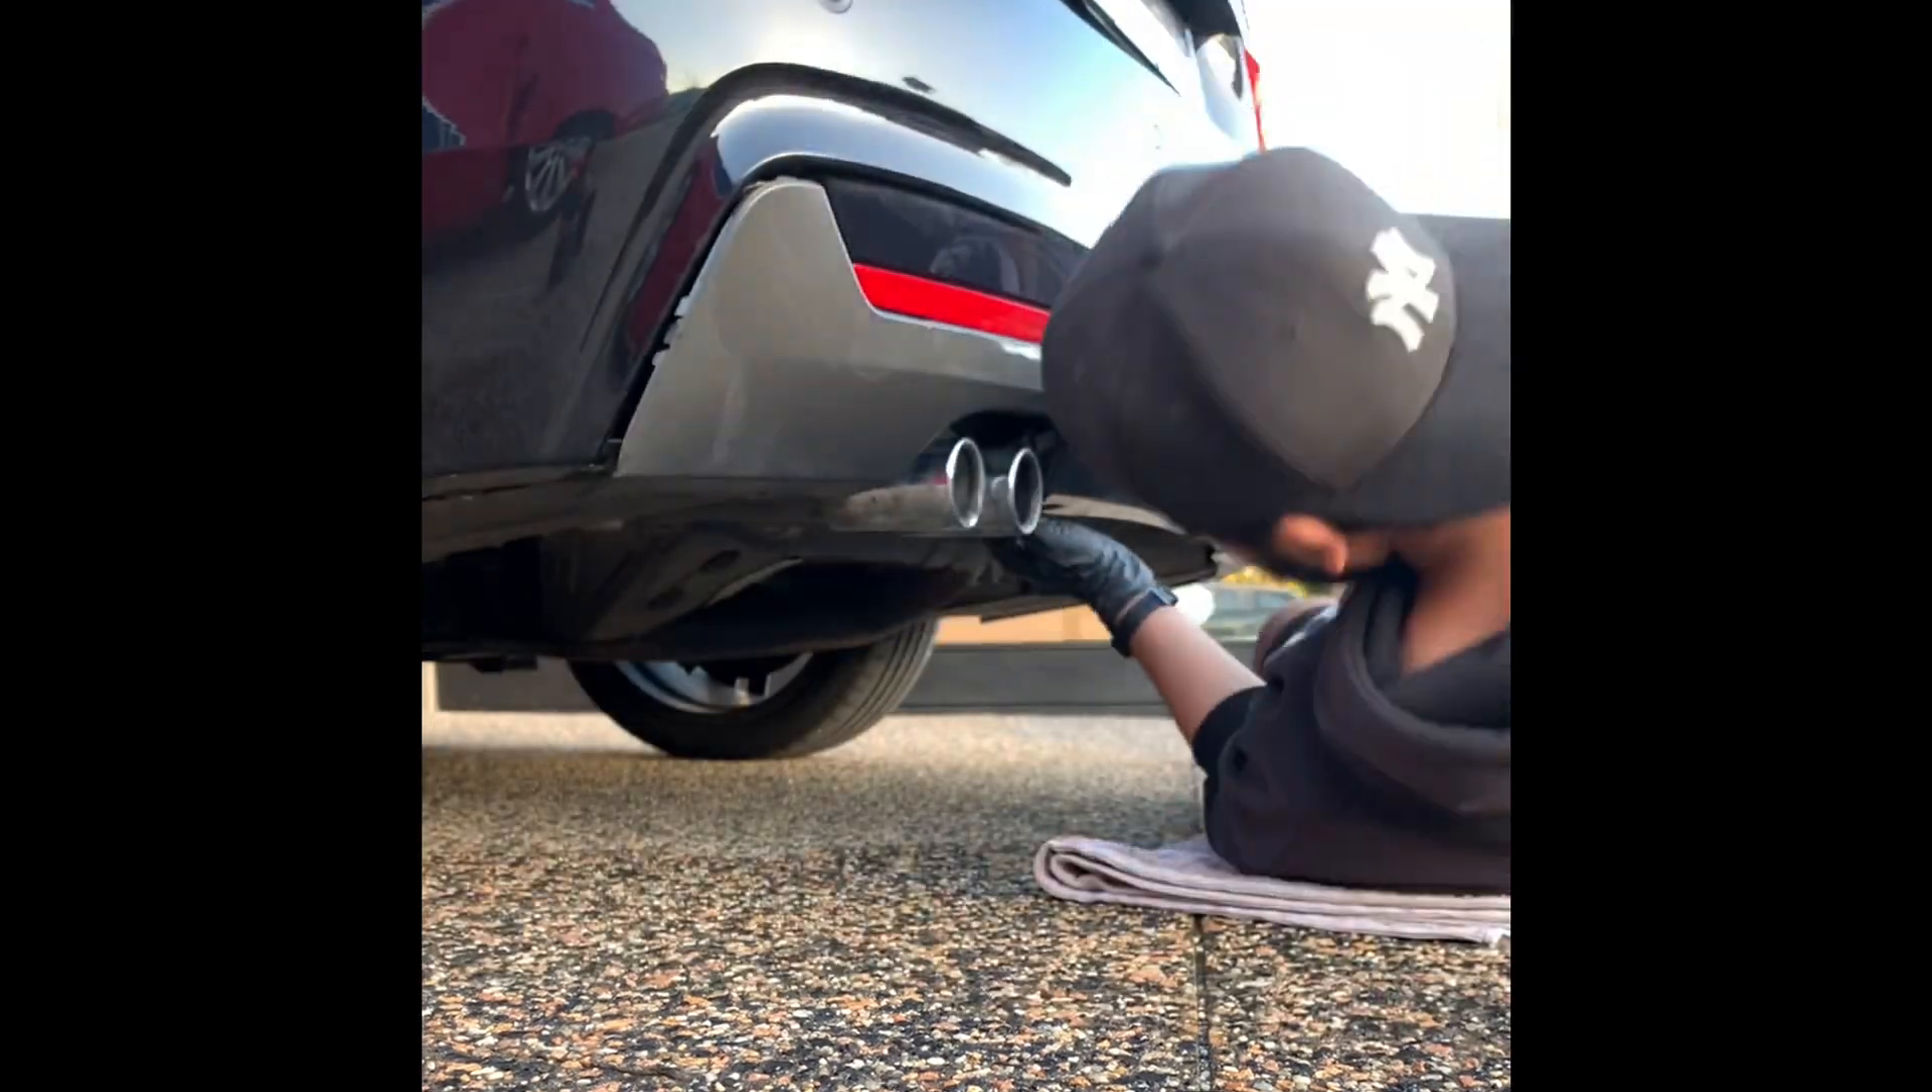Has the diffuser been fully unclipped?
No.